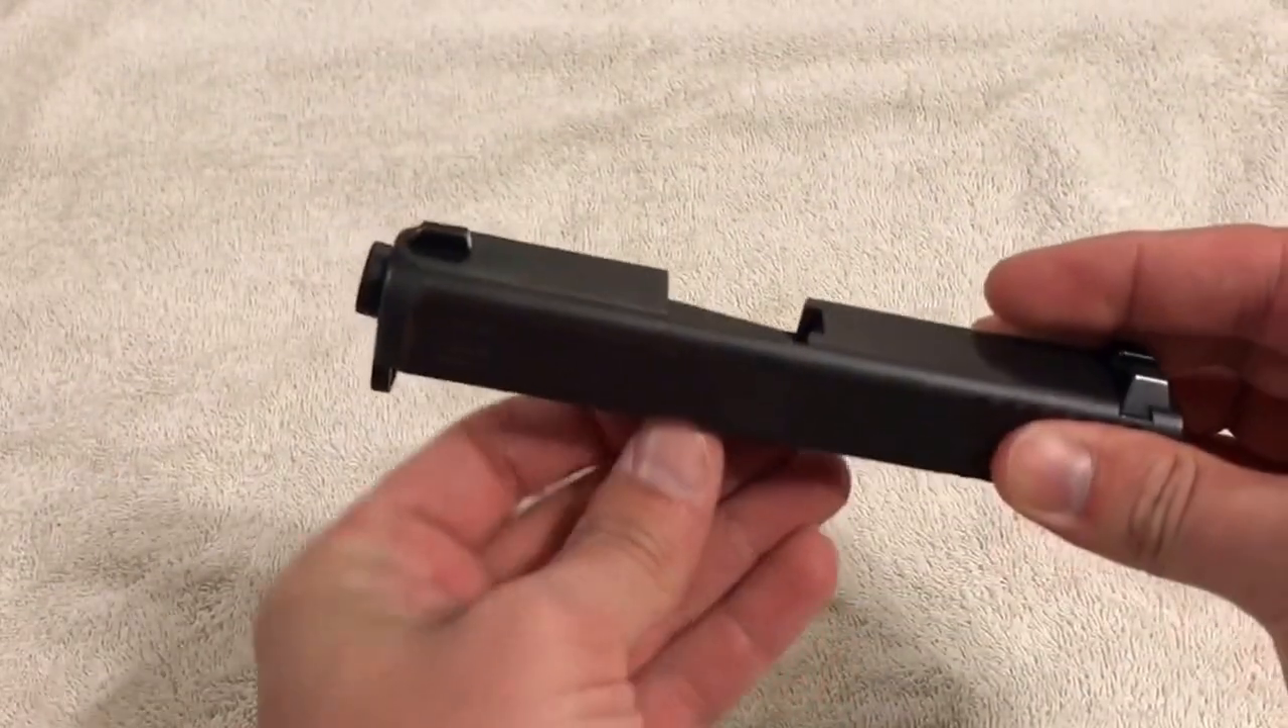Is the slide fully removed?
Yes.